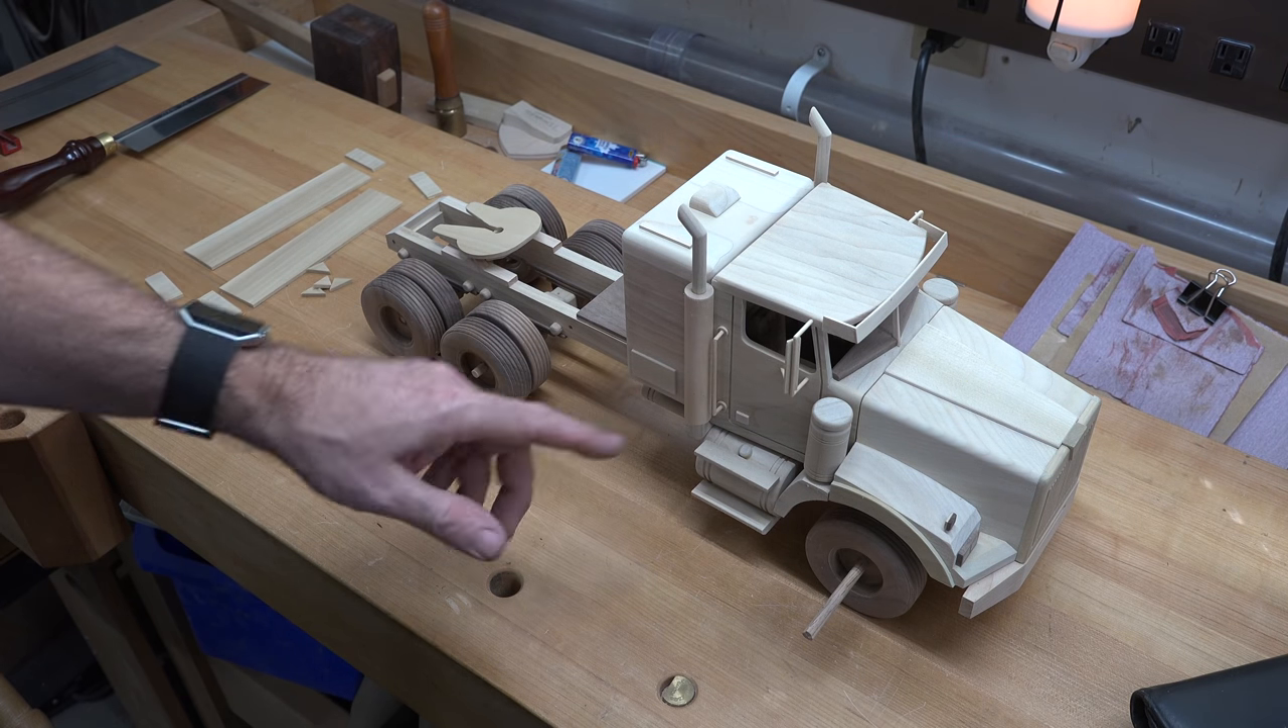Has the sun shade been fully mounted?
Yes.